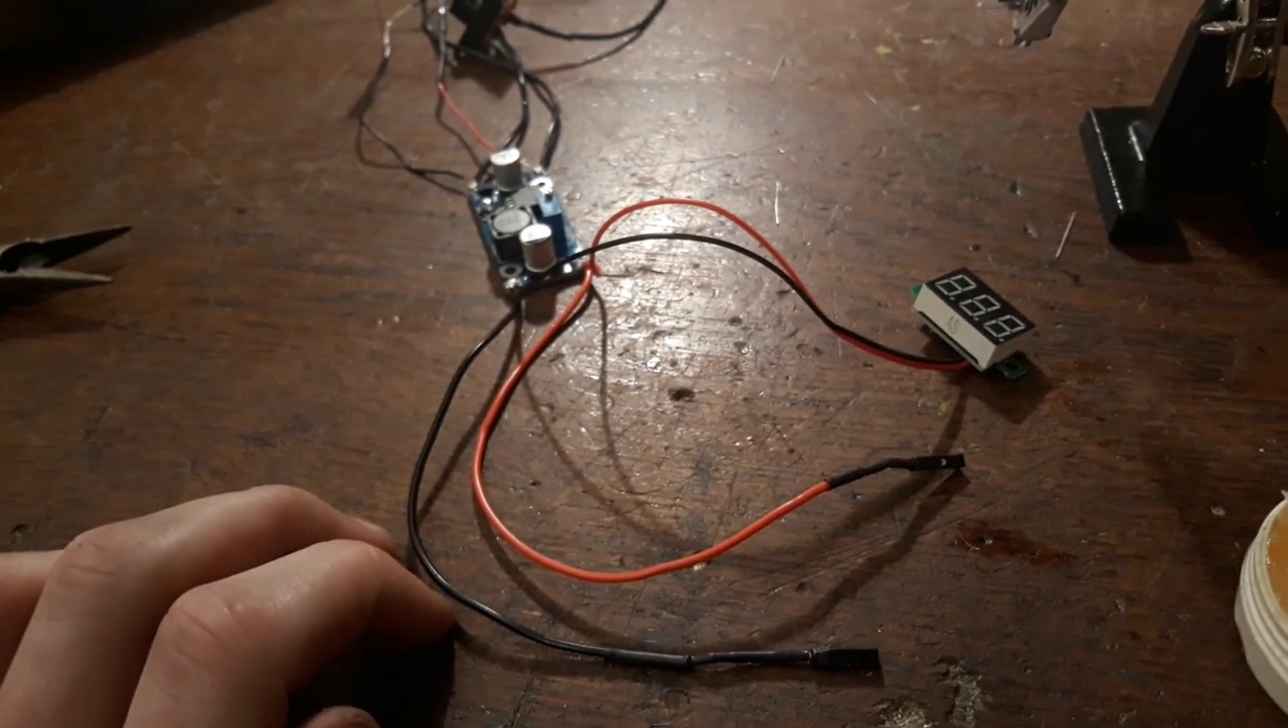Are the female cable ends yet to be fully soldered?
No.